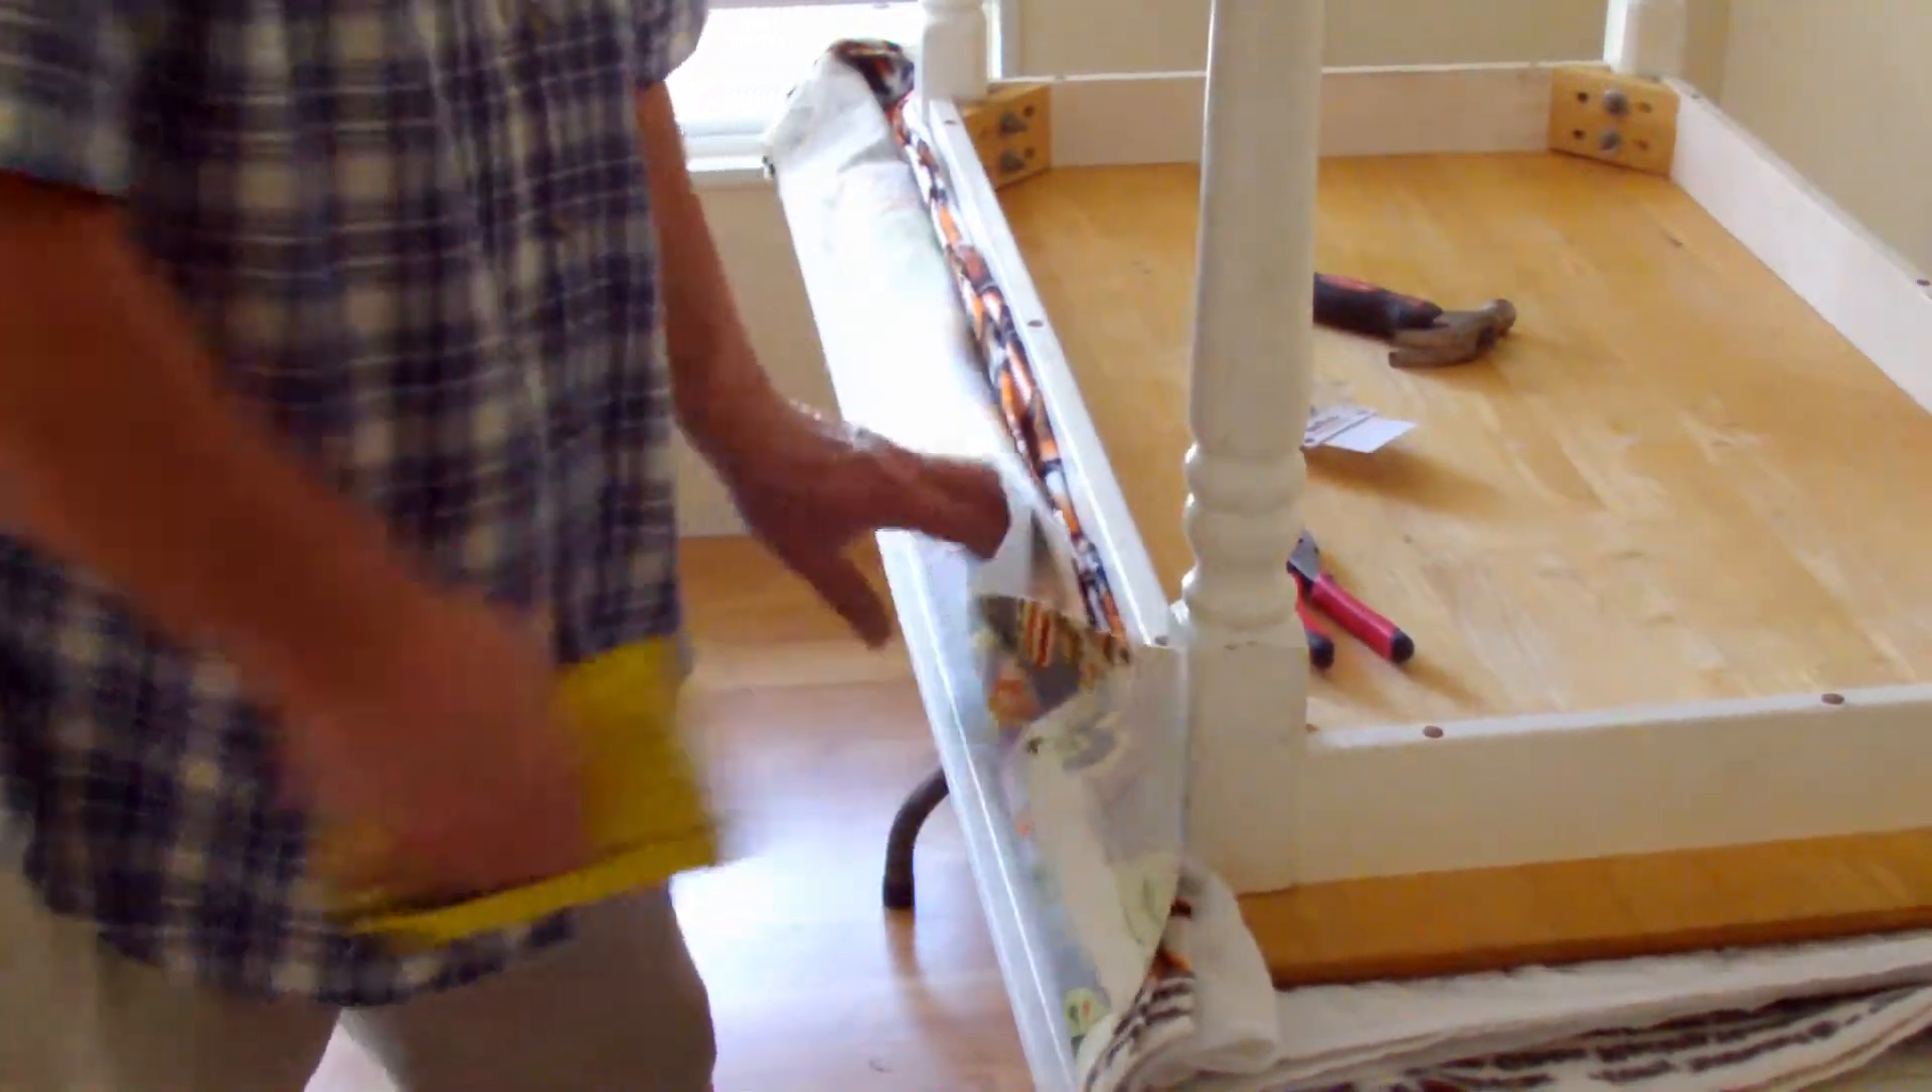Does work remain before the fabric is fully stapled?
Yes.